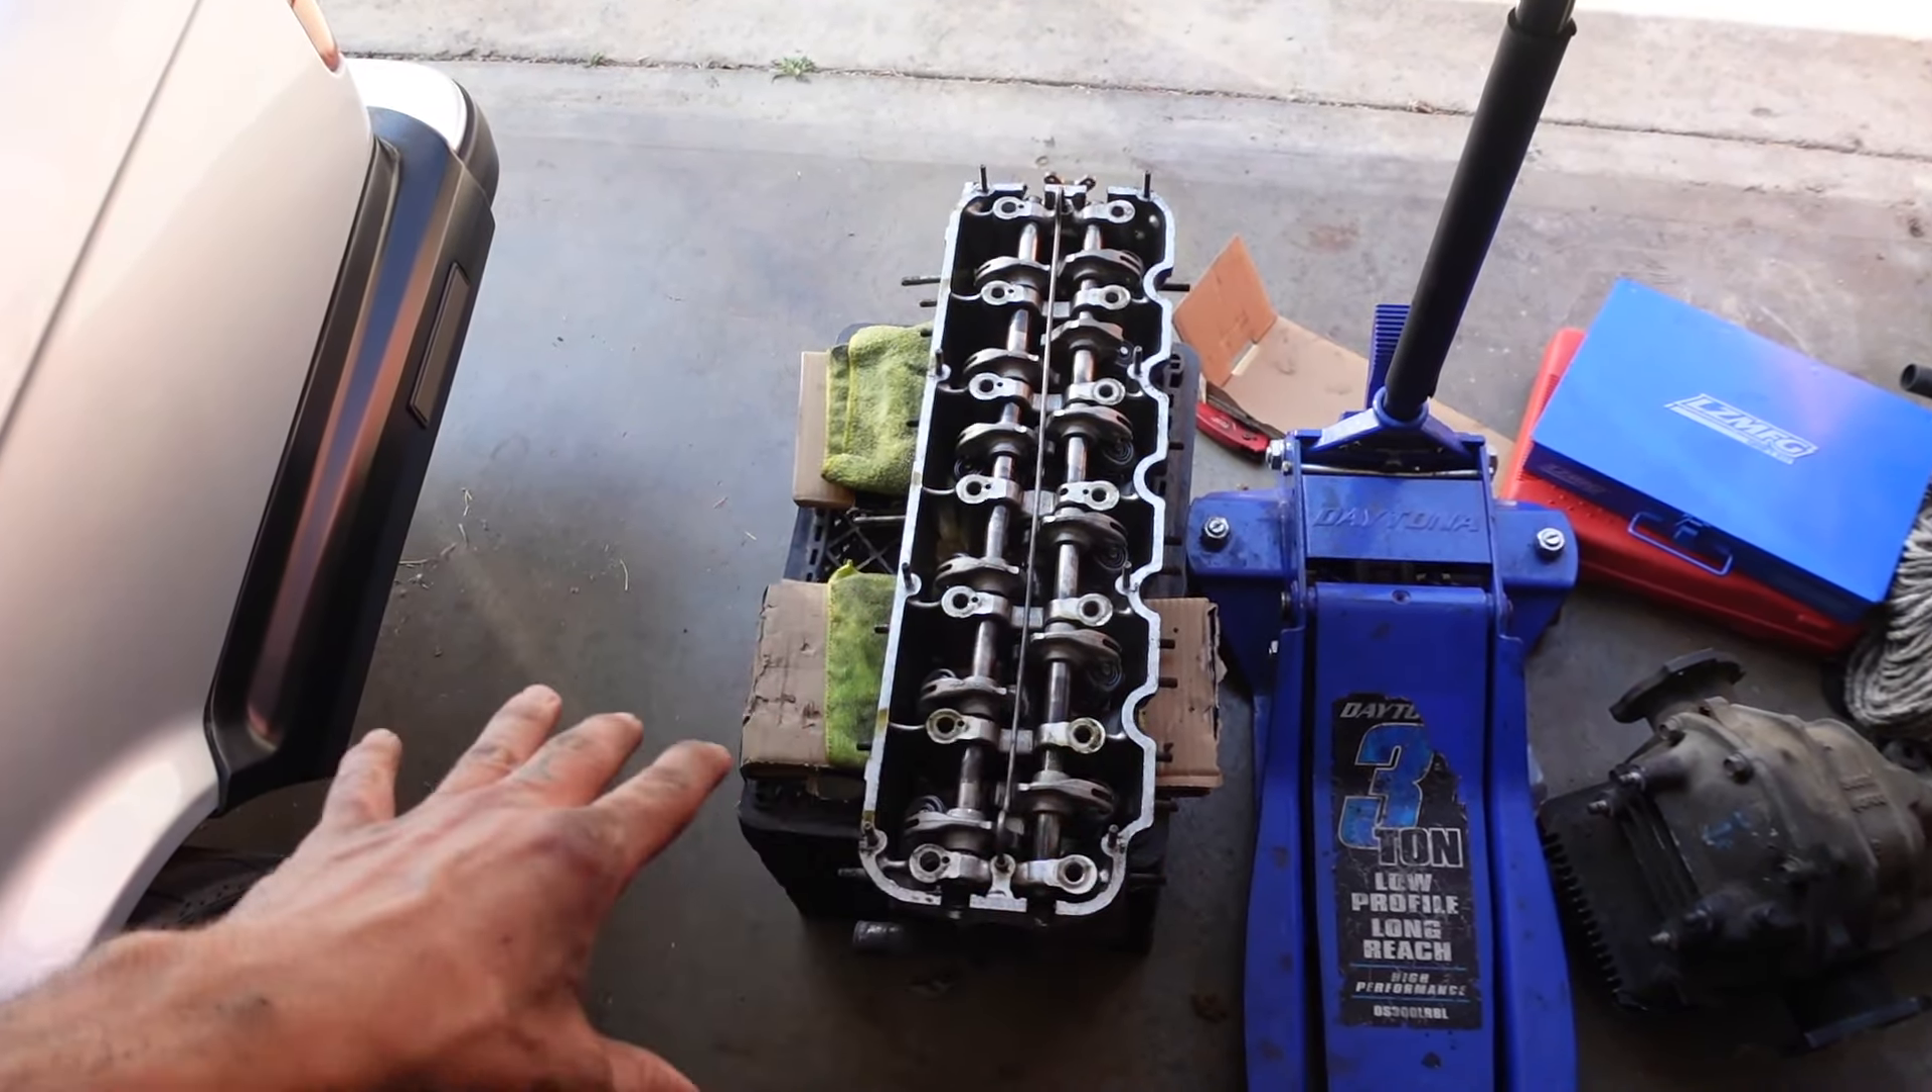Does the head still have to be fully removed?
No.